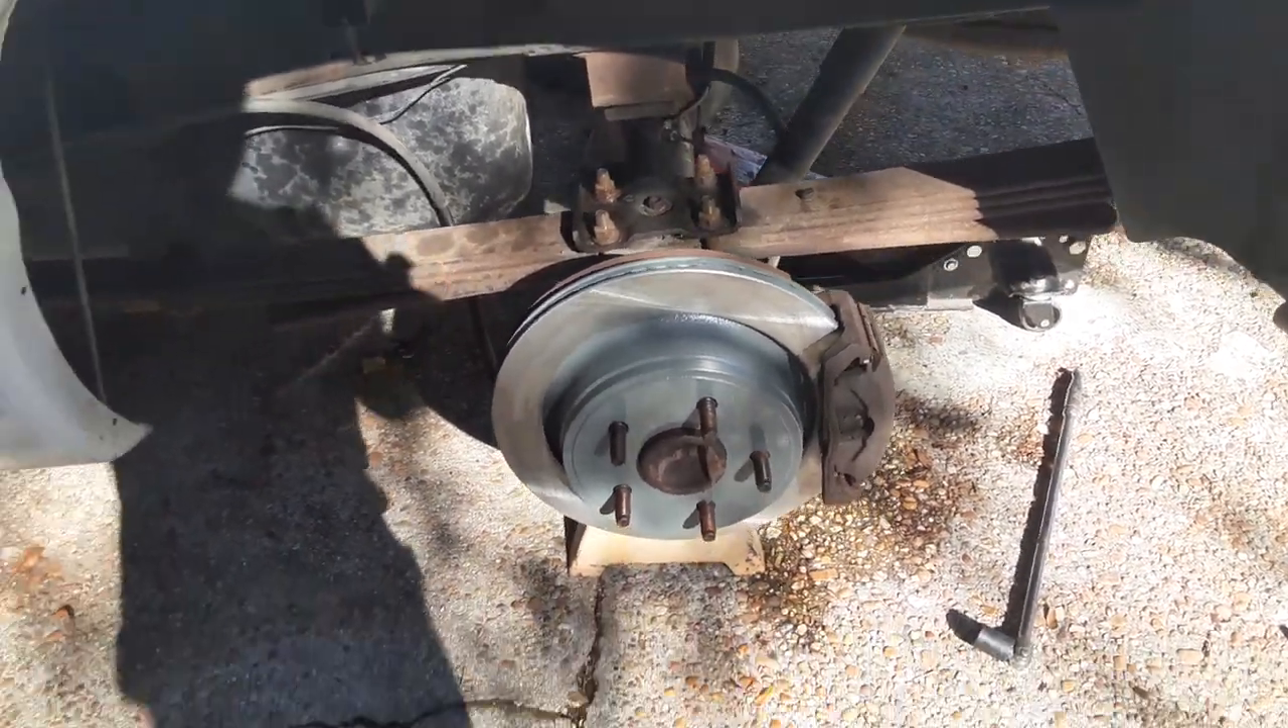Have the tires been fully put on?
No.